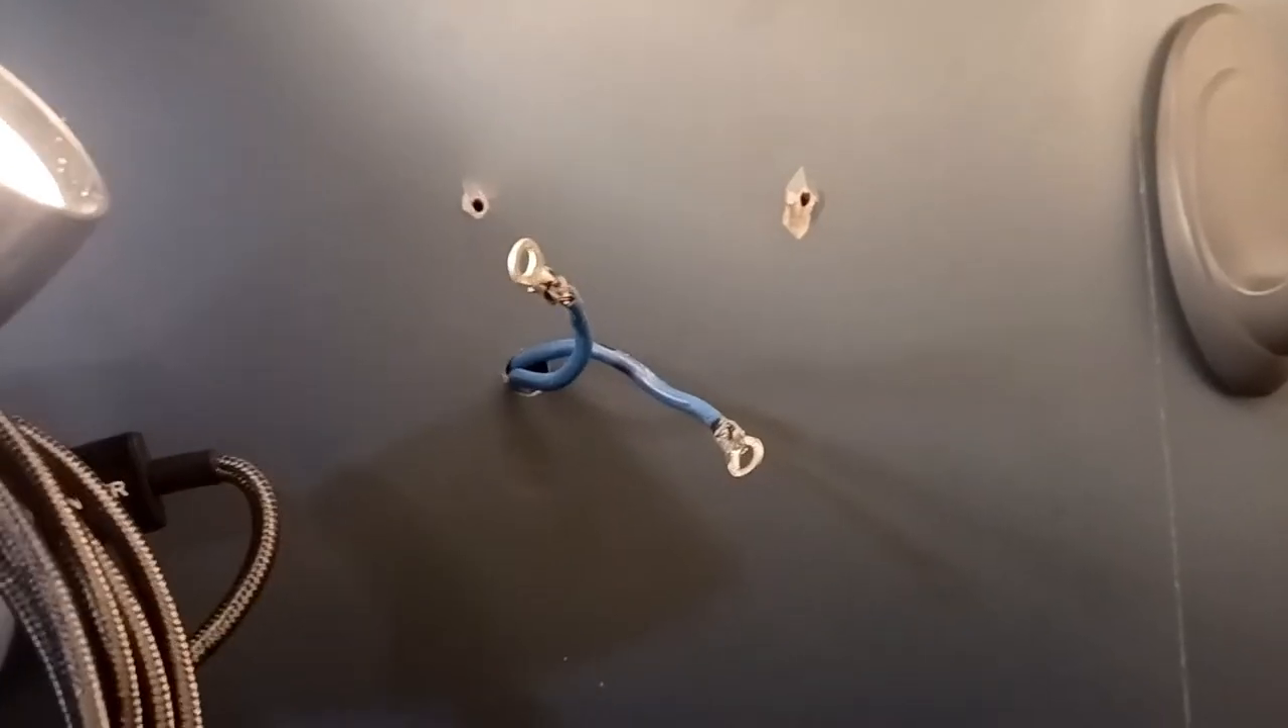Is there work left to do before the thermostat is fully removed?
No.